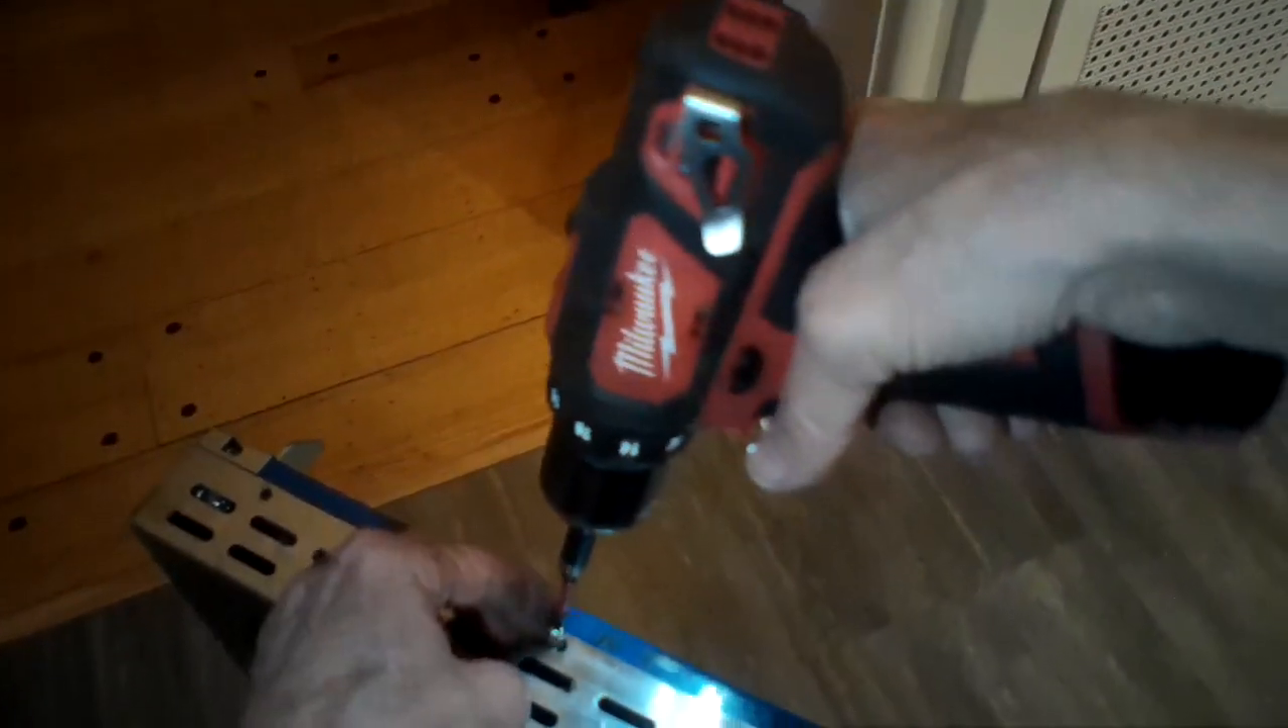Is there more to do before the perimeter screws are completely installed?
Yes.